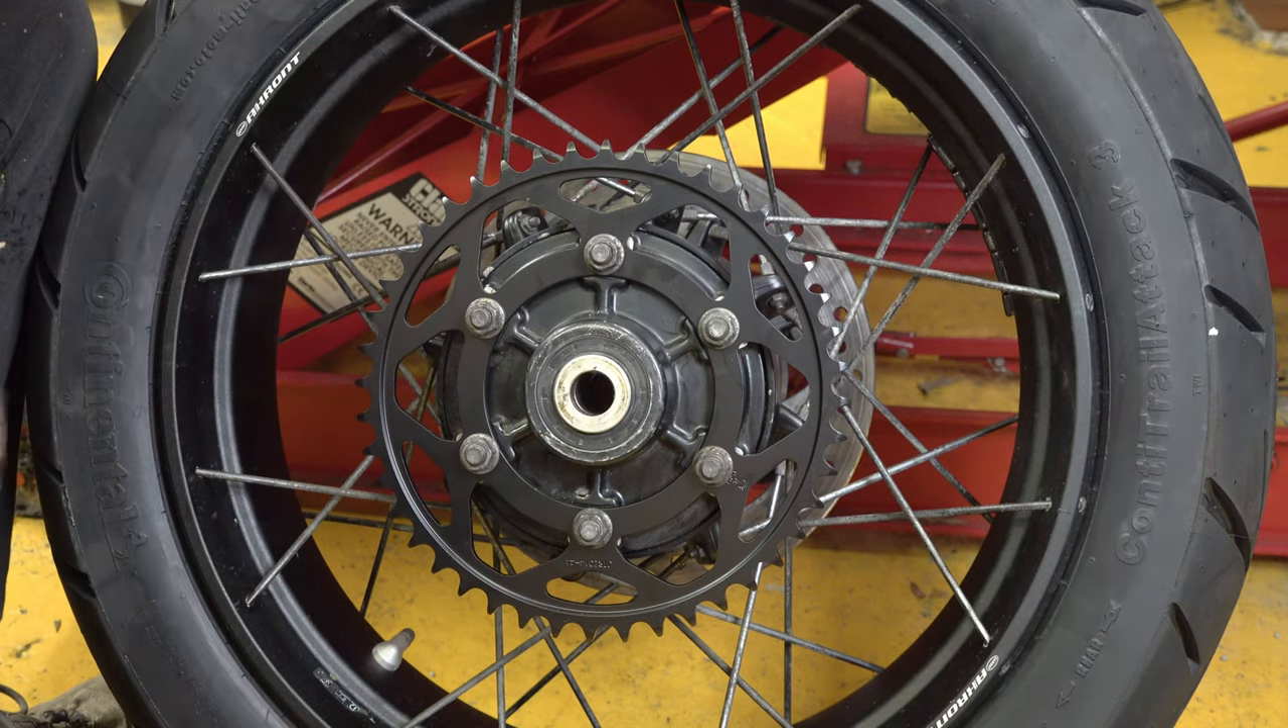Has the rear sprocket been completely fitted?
Yes.